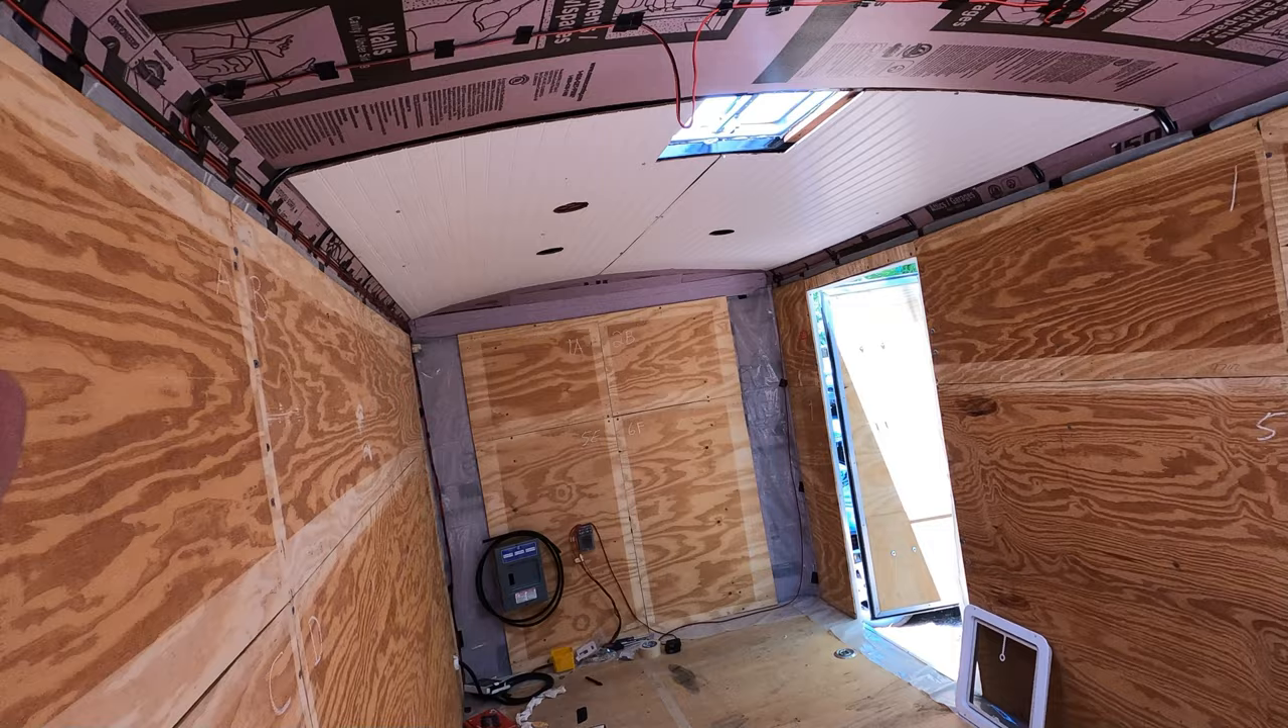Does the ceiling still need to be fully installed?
Yes.